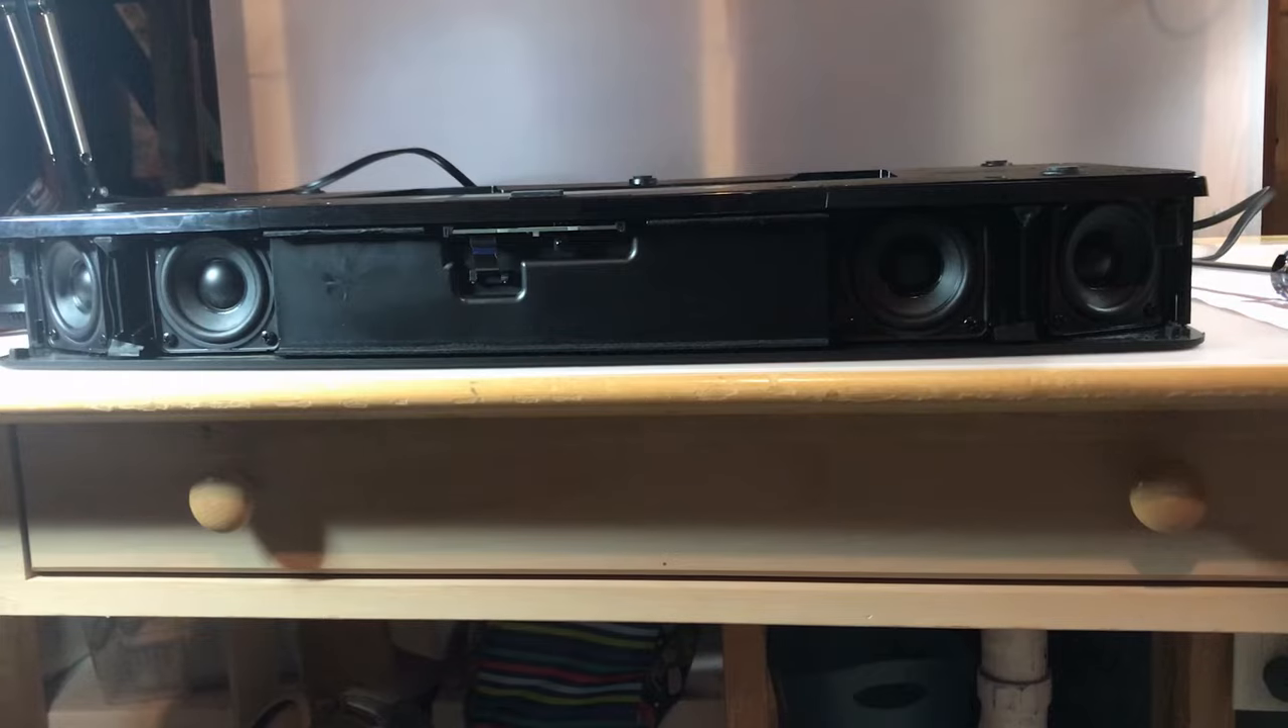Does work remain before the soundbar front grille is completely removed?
No.